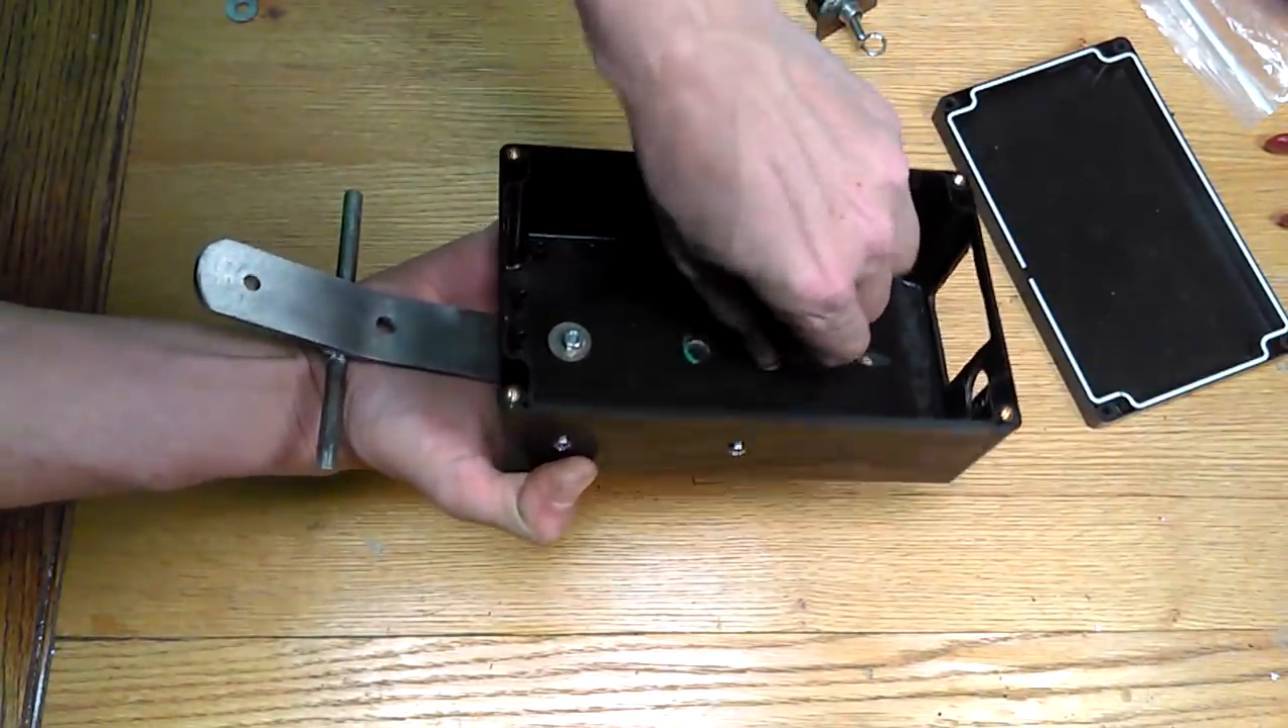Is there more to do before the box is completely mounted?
Yes.